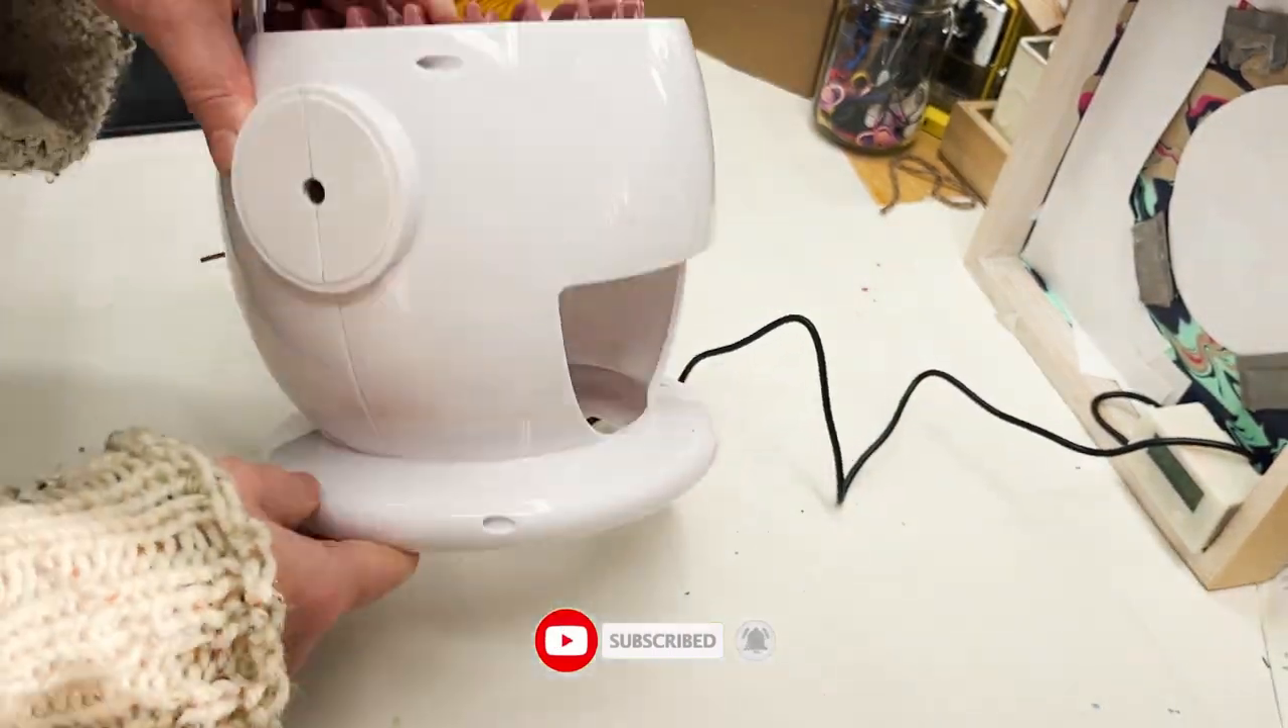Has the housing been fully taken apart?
No.